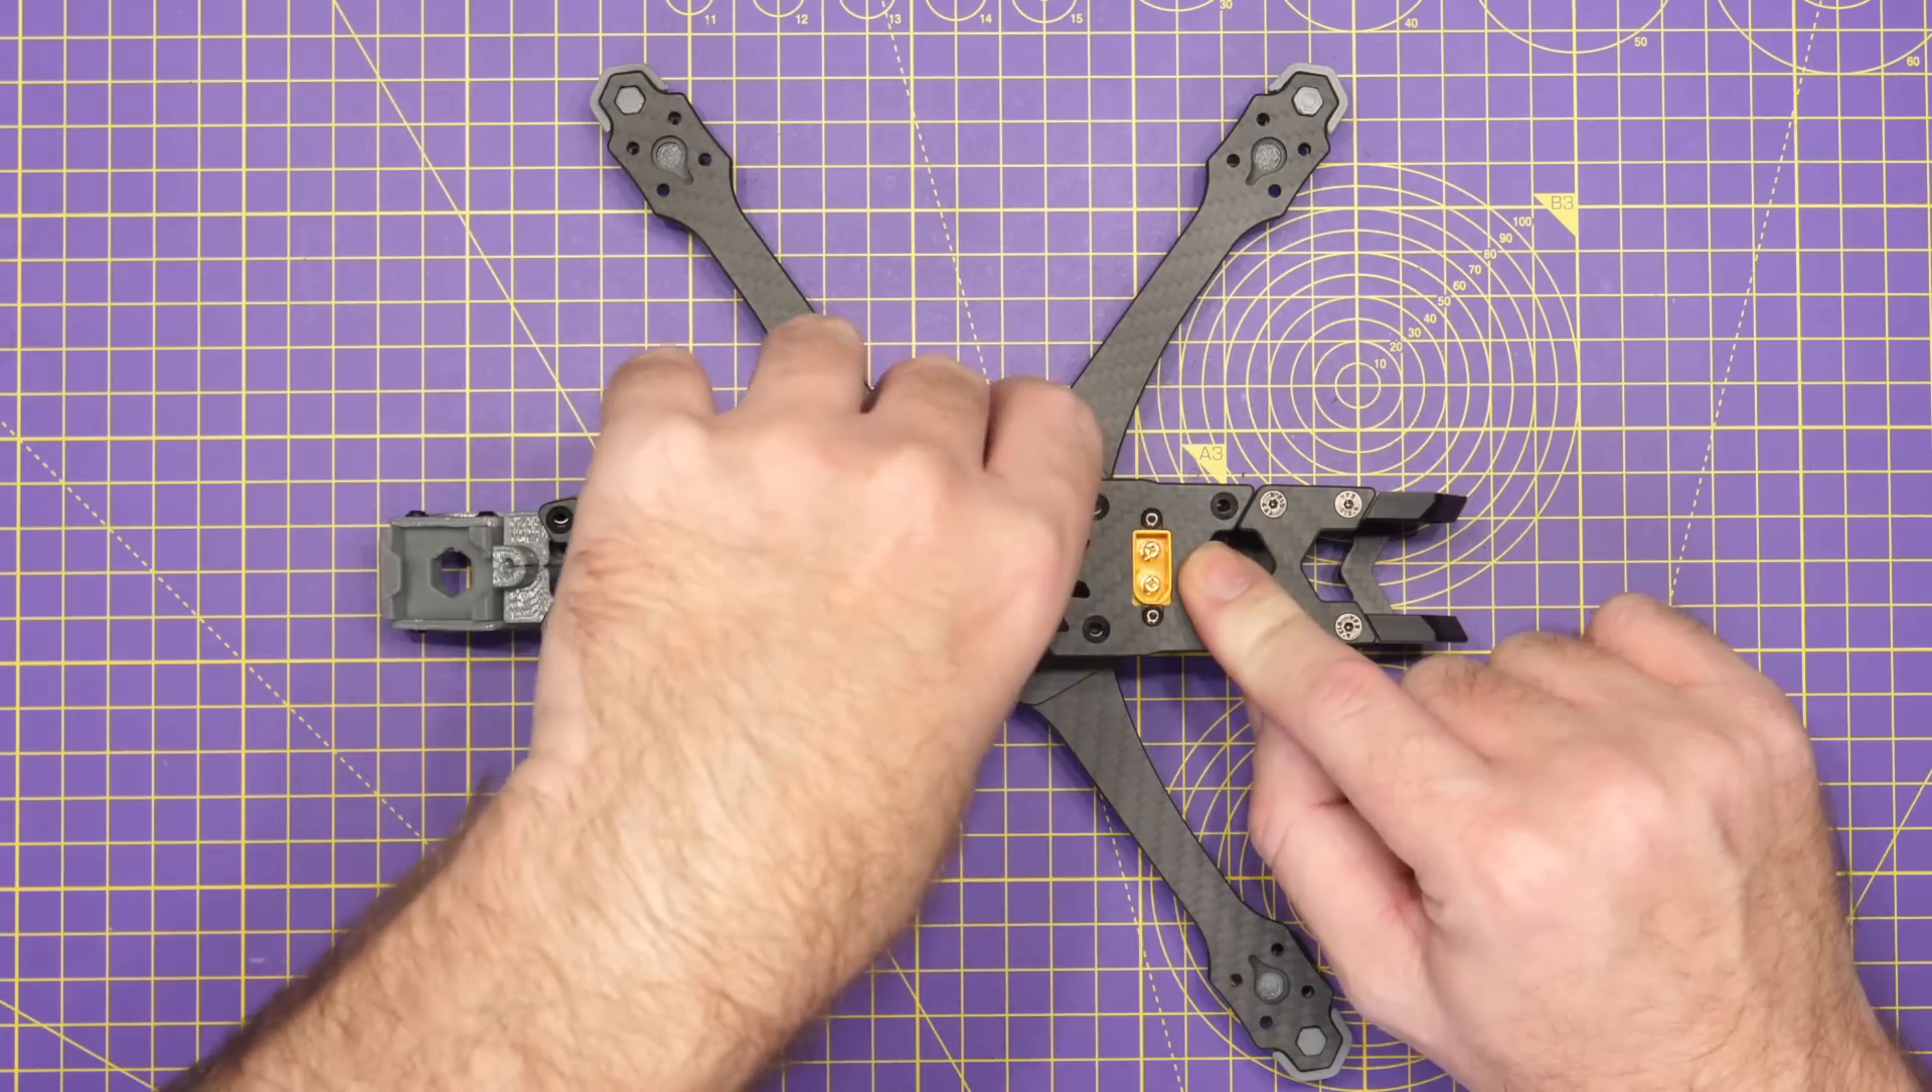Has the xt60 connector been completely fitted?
Yes.